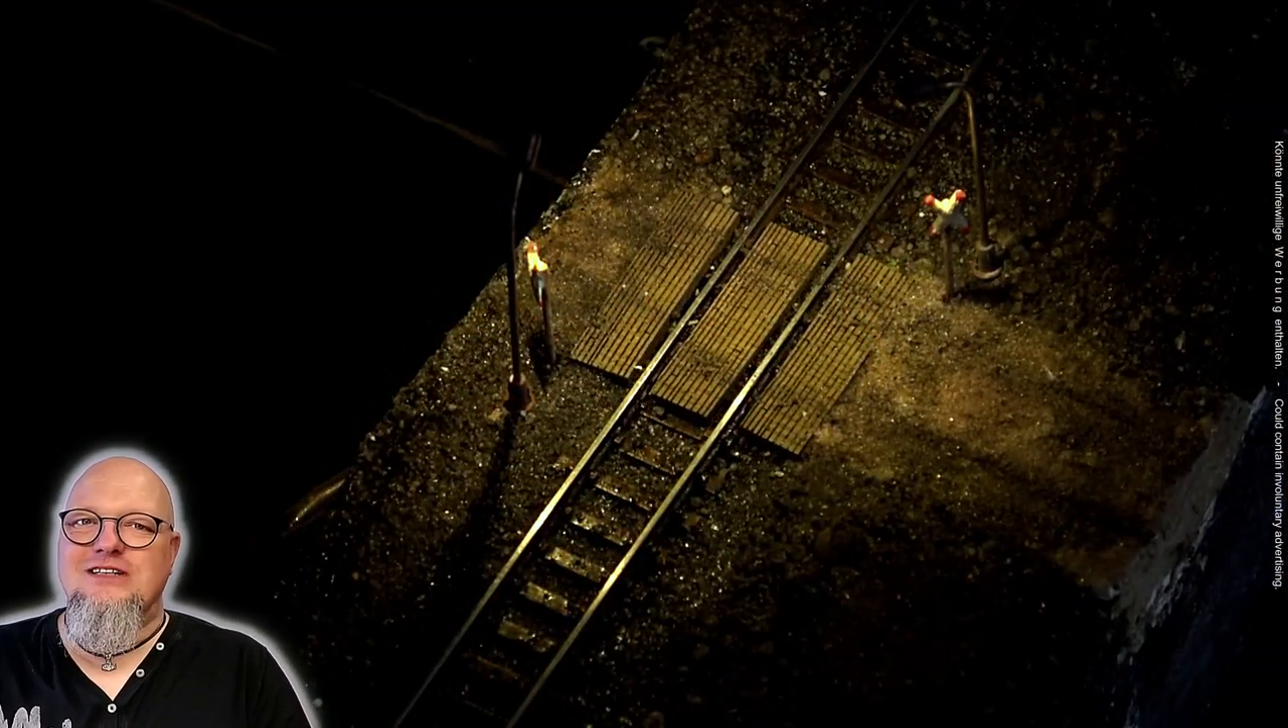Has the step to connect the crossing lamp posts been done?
Yes.